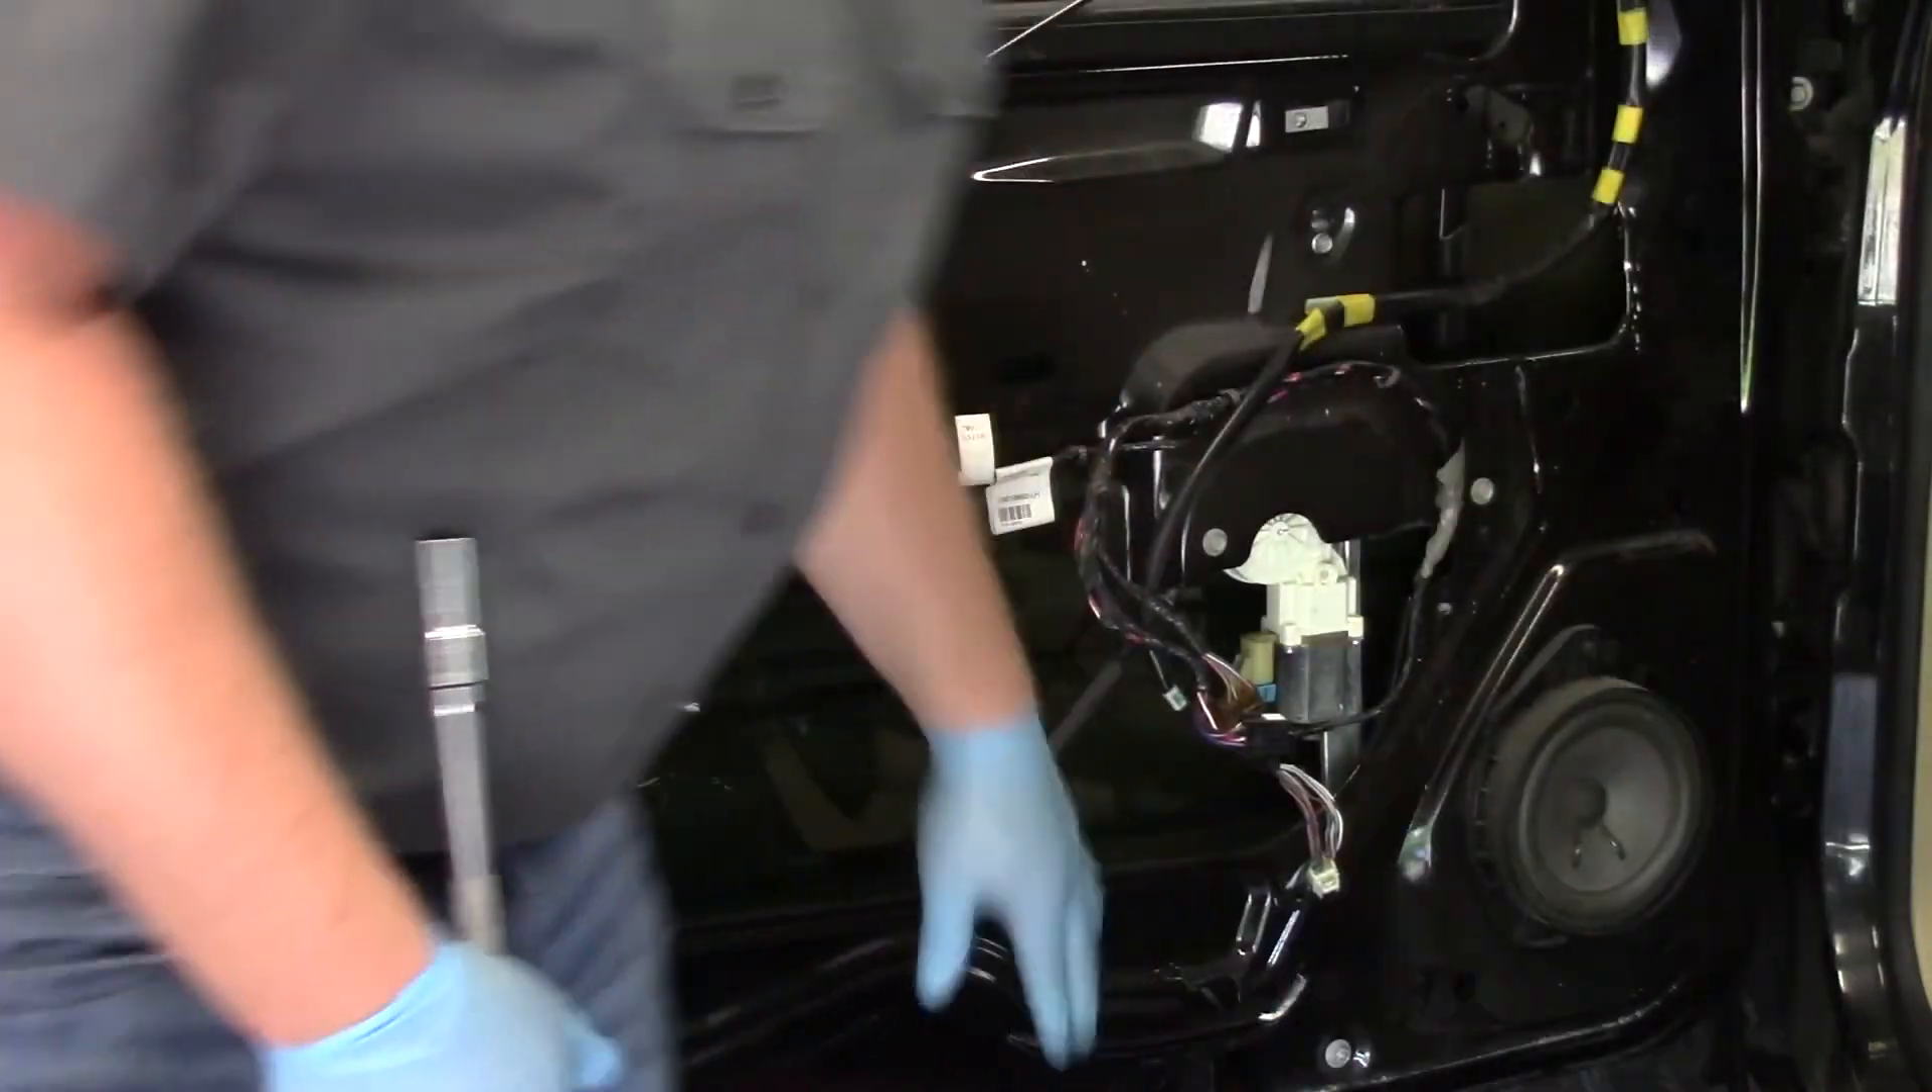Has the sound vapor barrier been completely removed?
Yes.